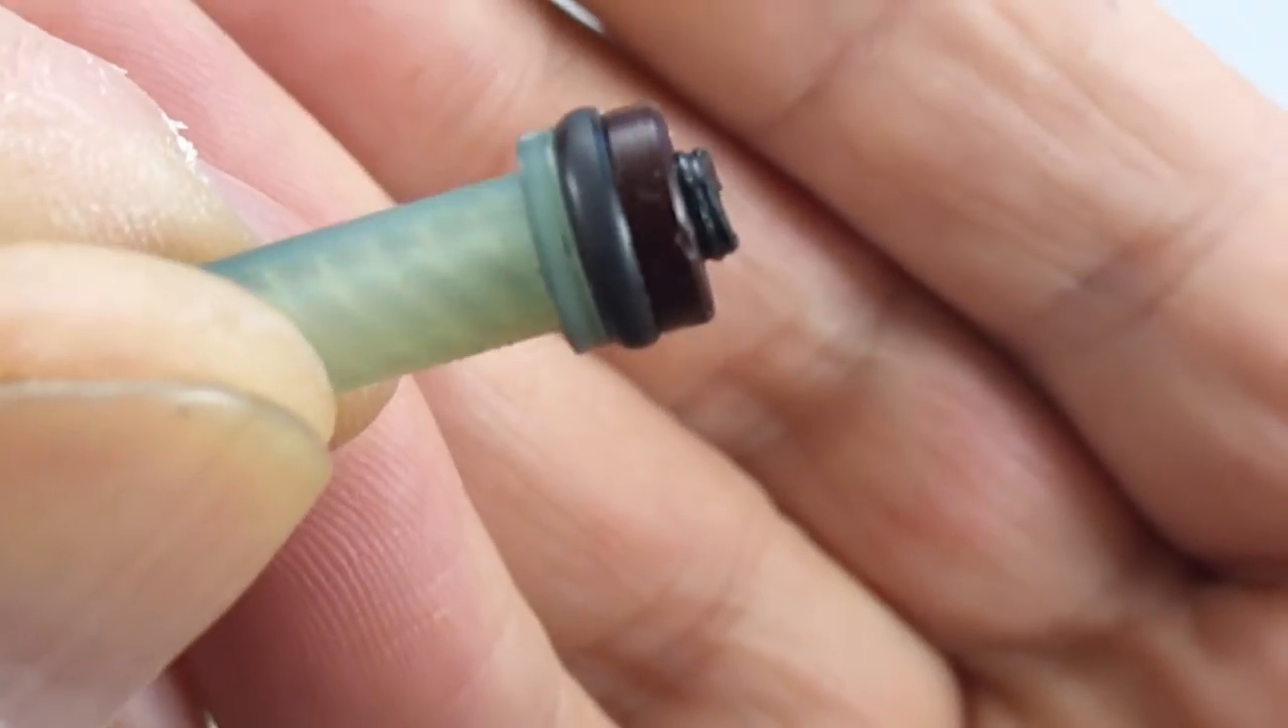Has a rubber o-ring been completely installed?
Yes.